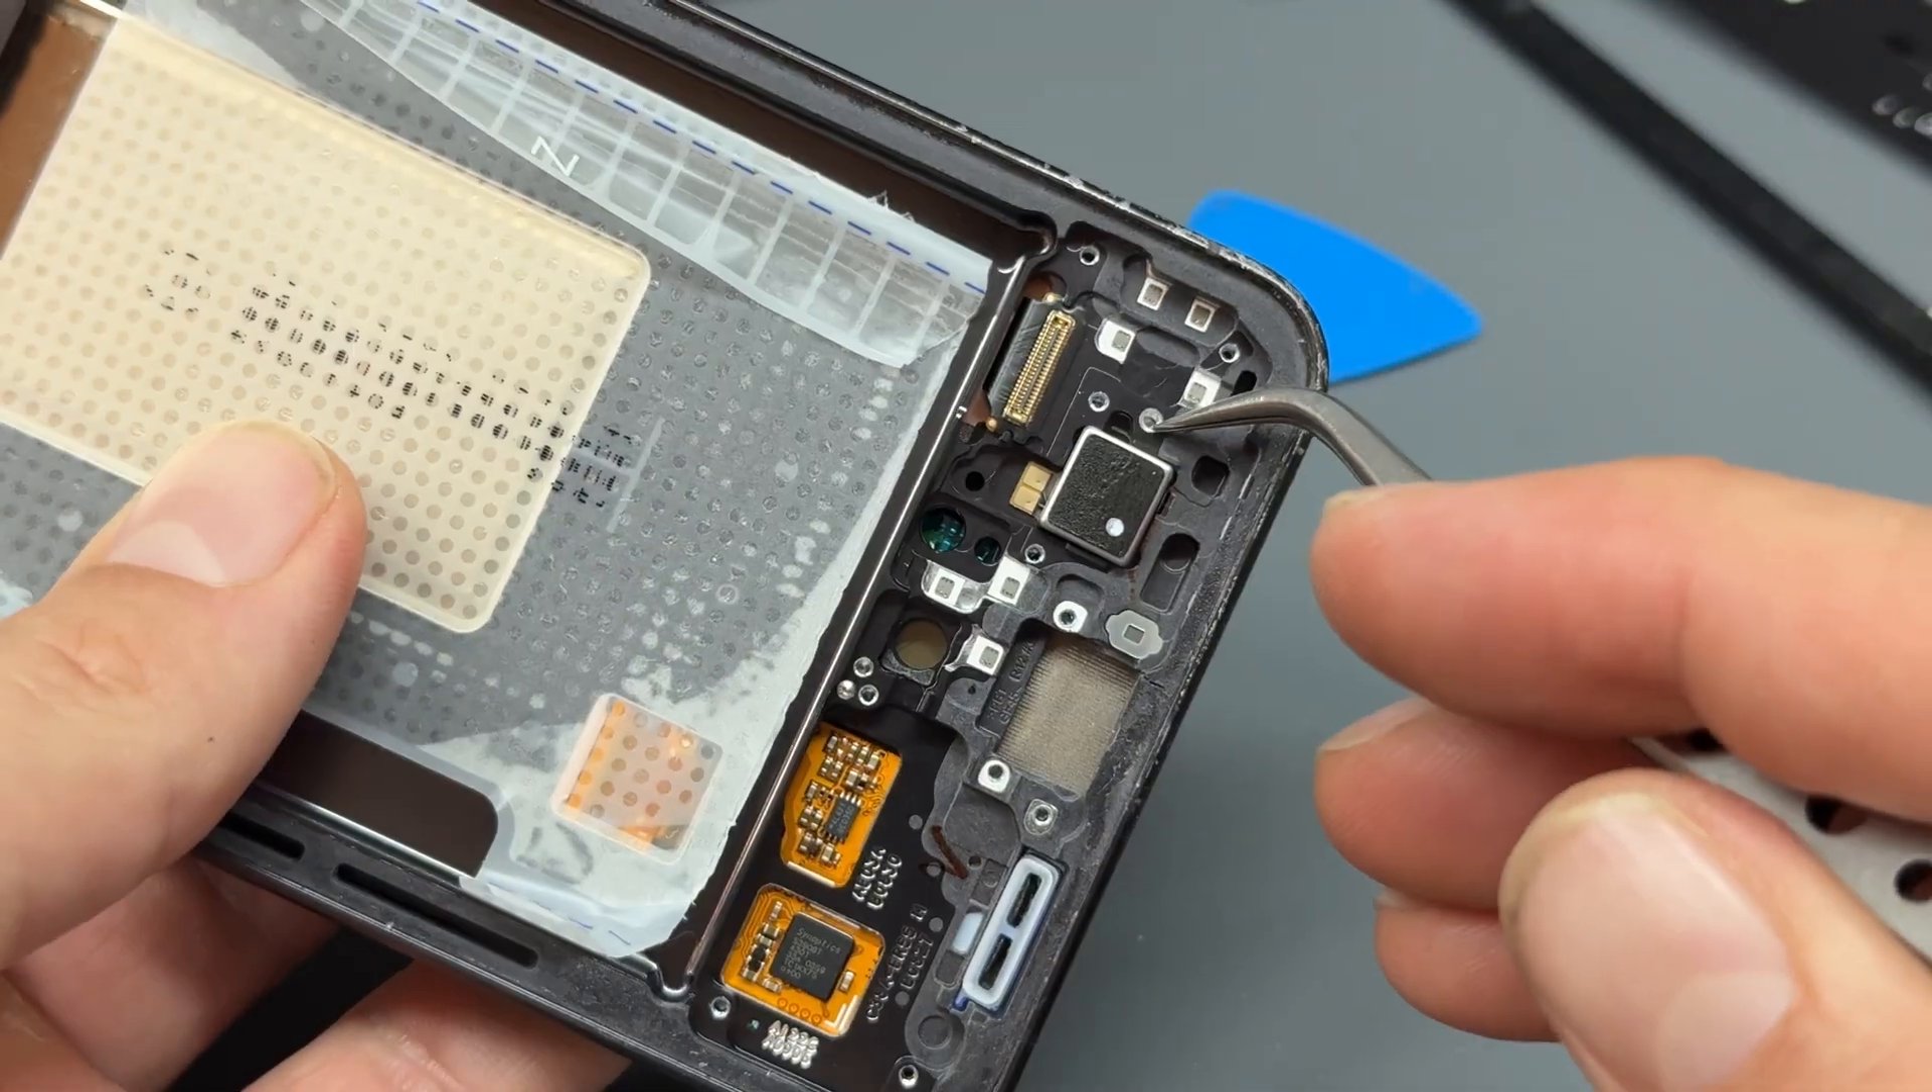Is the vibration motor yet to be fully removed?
Yes.